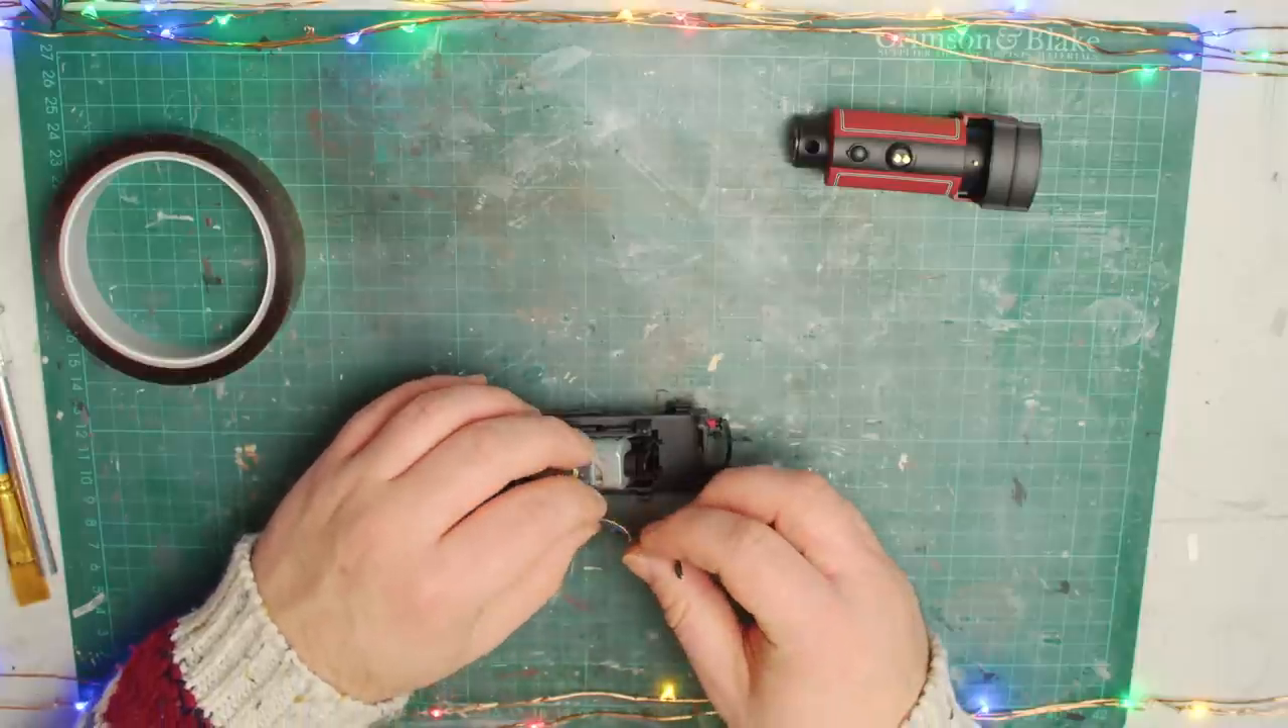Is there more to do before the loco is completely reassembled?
Yes.